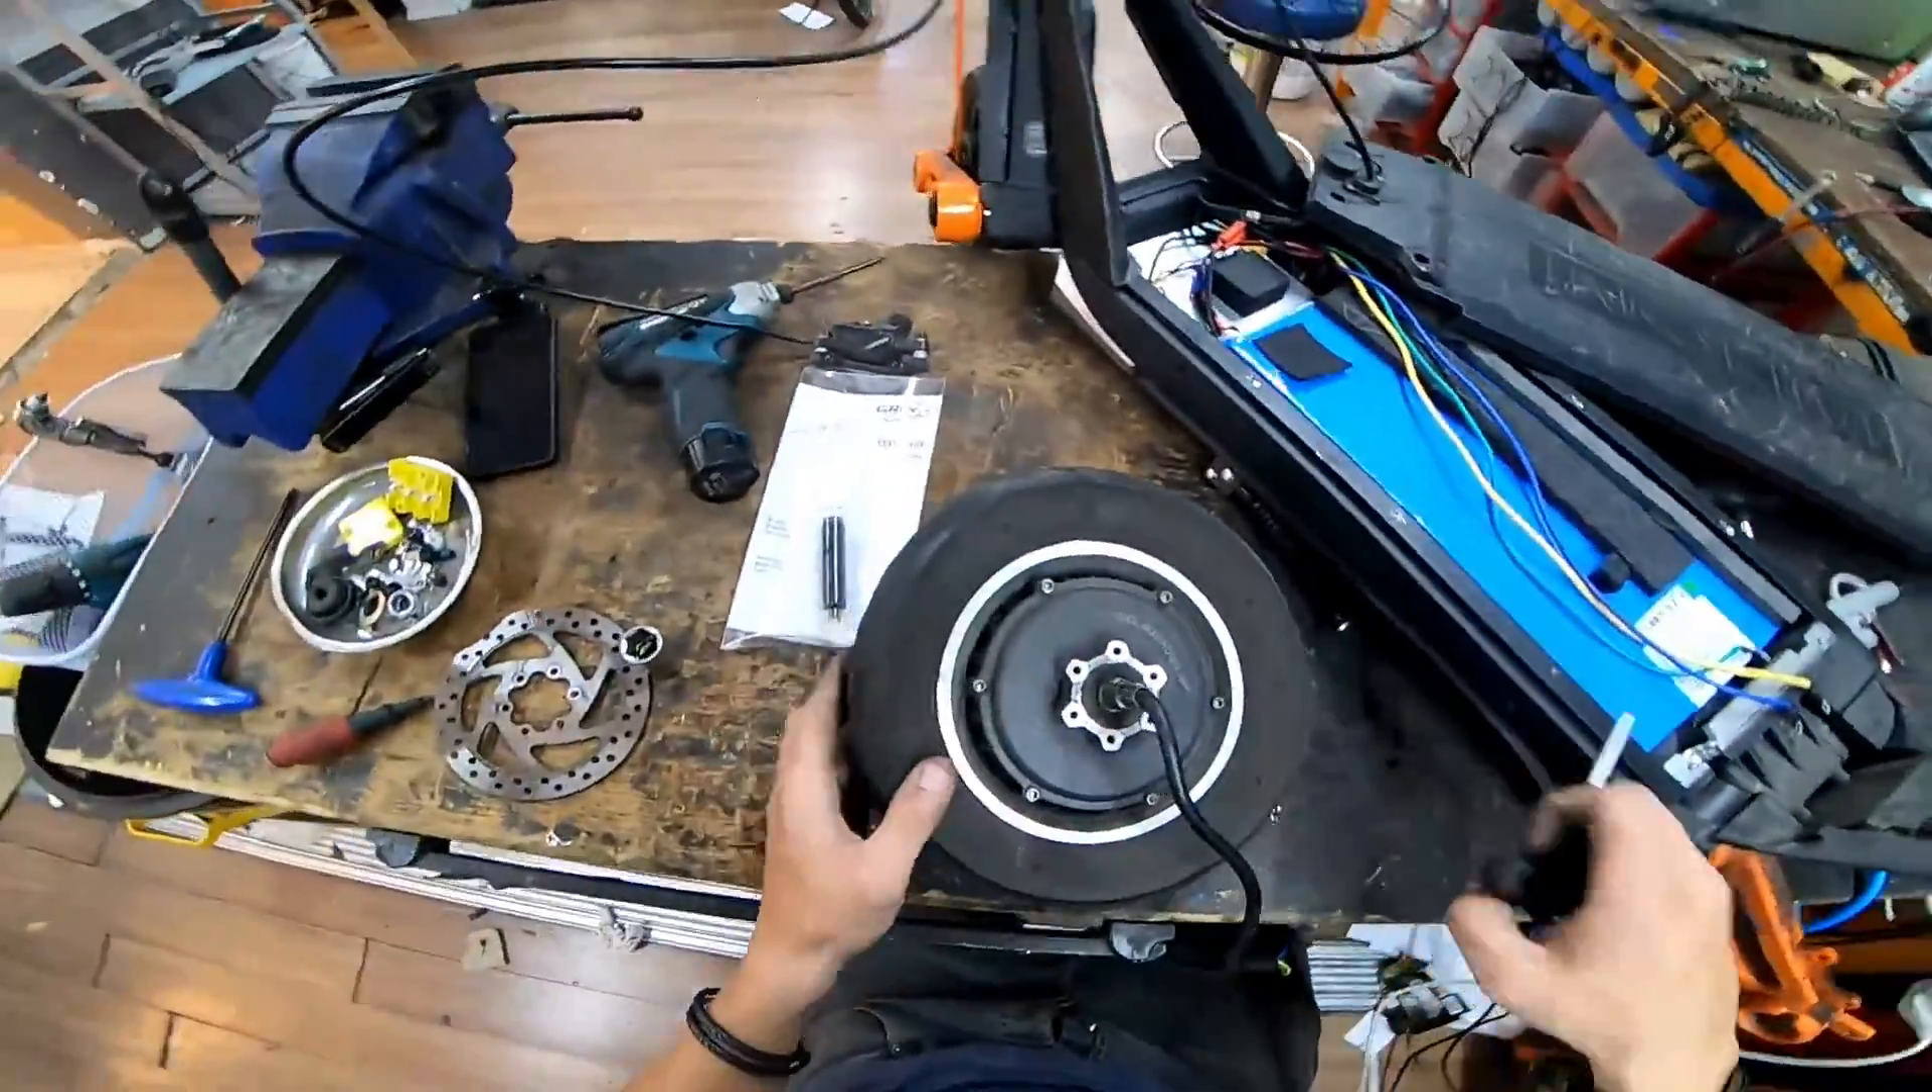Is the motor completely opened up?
No.